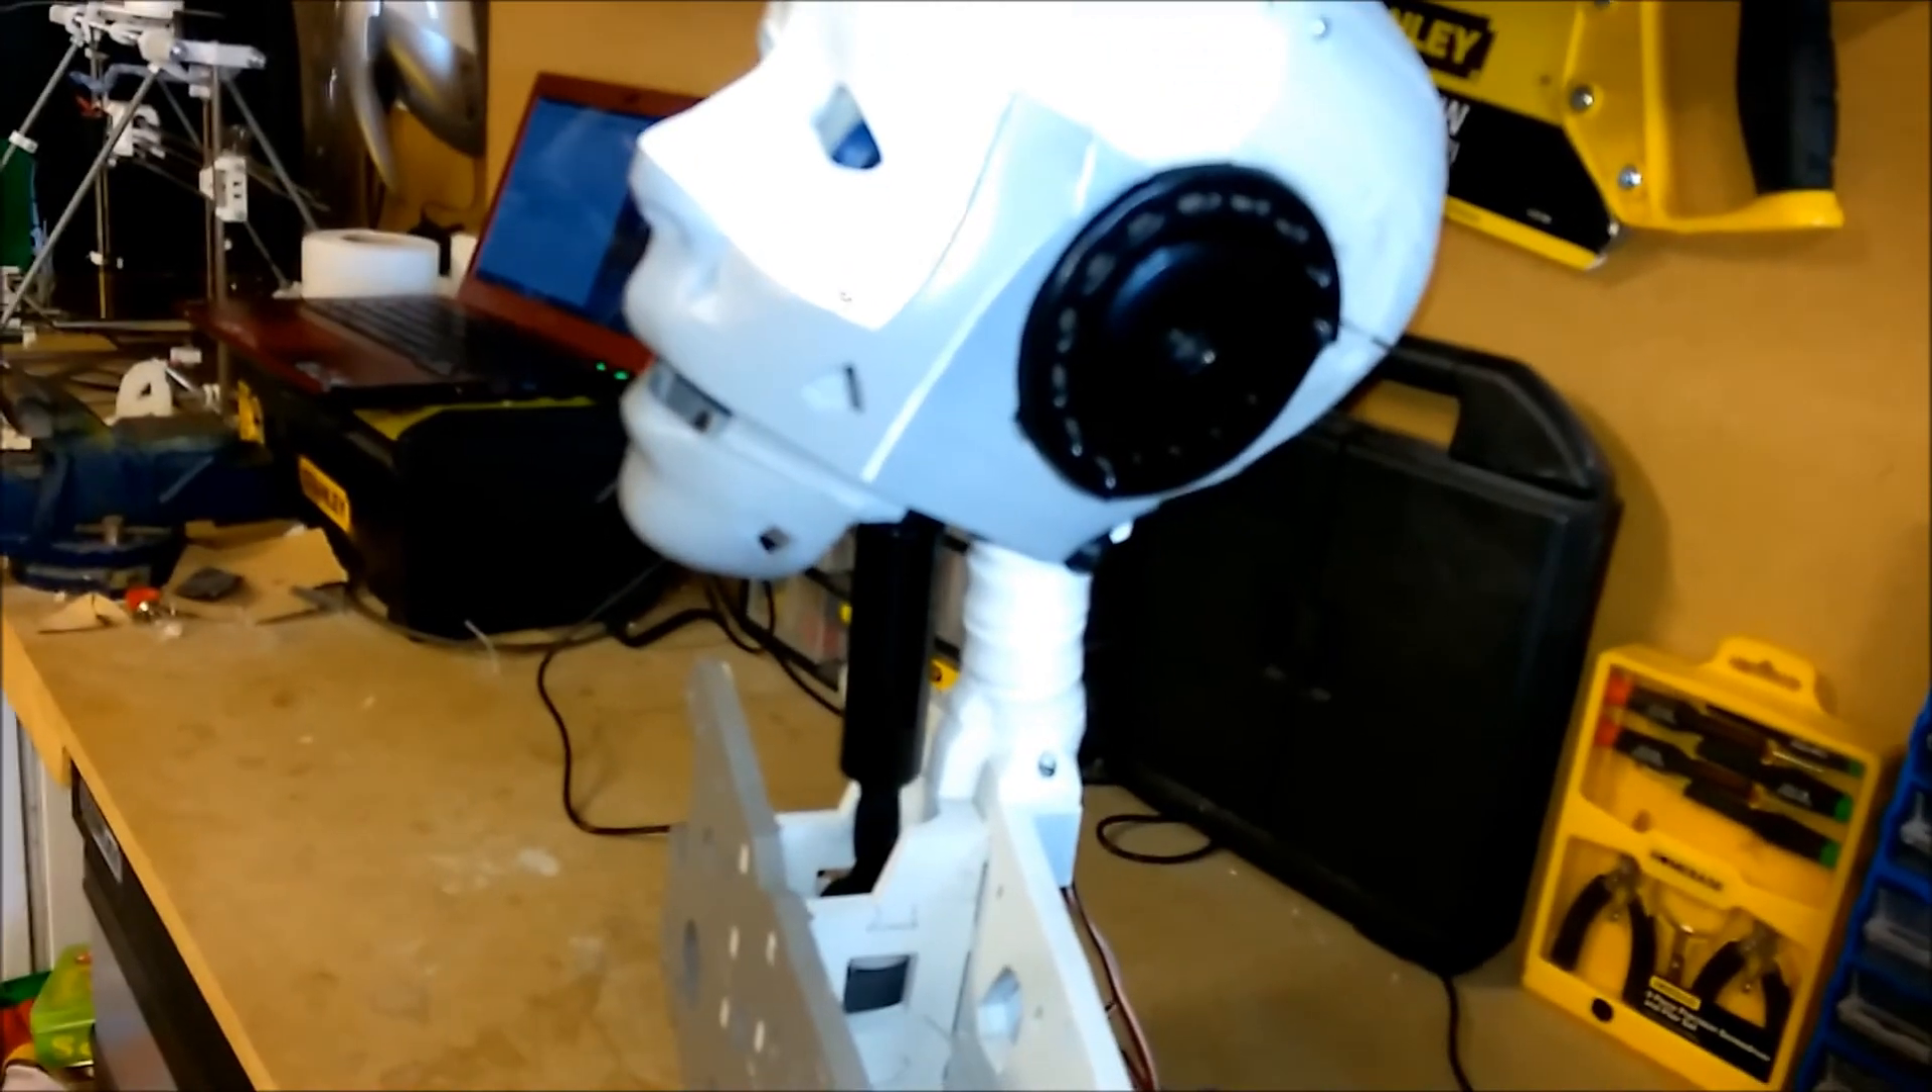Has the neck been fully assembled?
Yes.